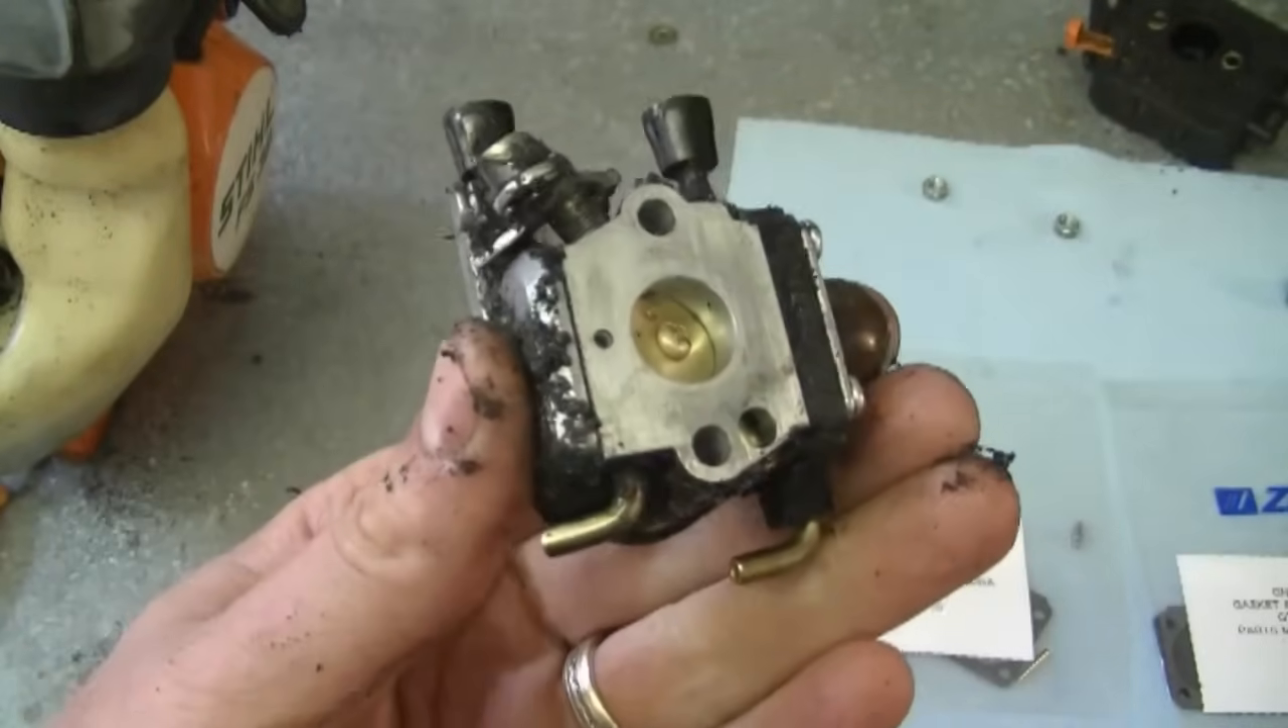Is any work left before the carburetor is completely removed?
No.